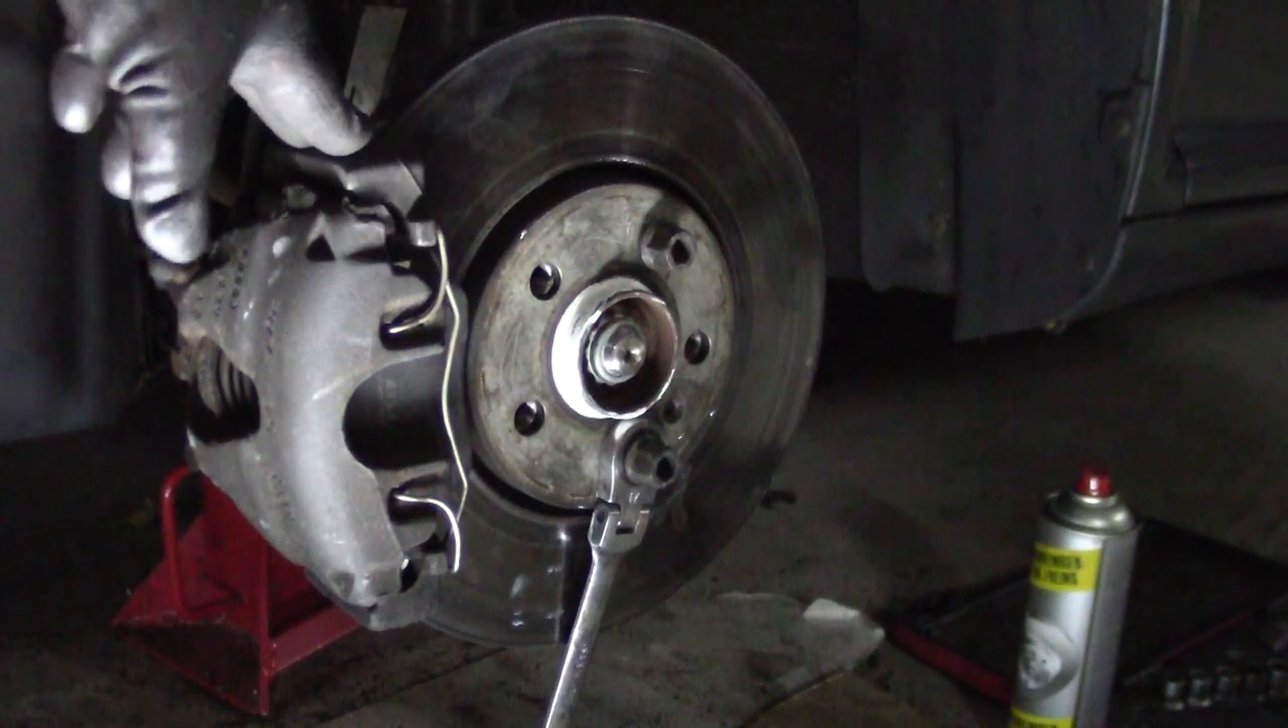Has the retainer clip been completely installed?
Yes.